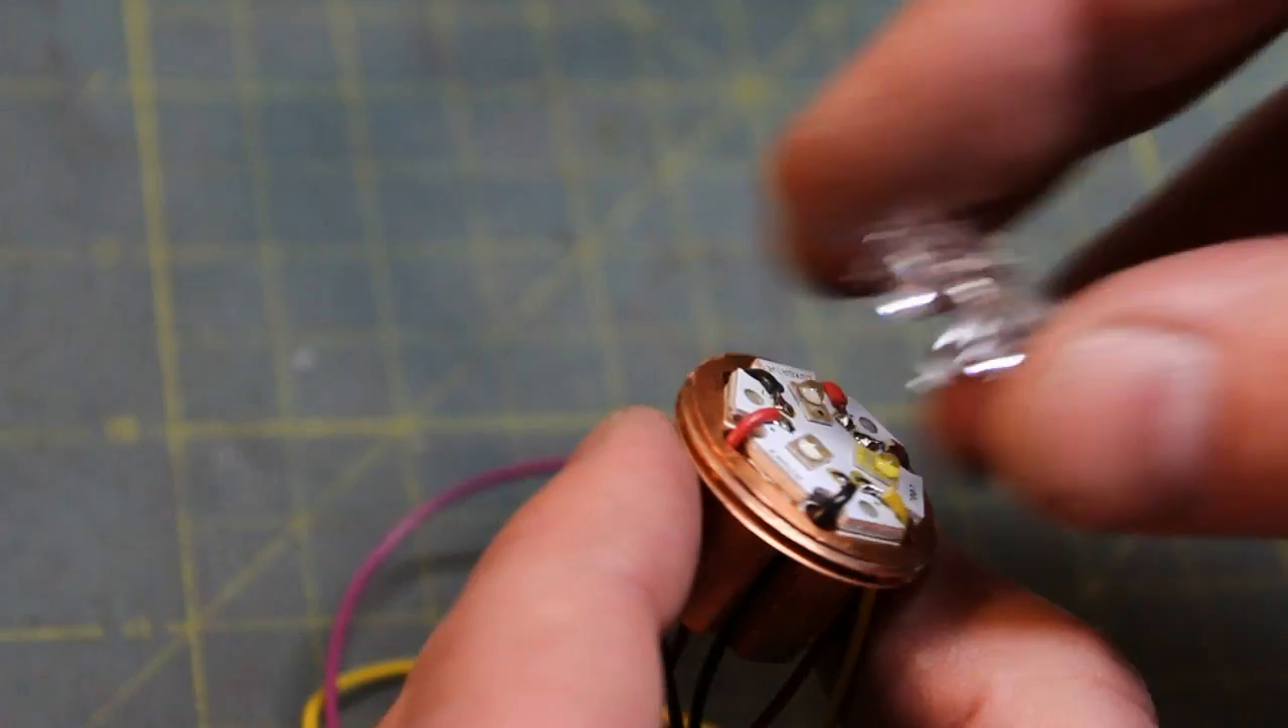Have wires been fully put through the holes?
Yes.